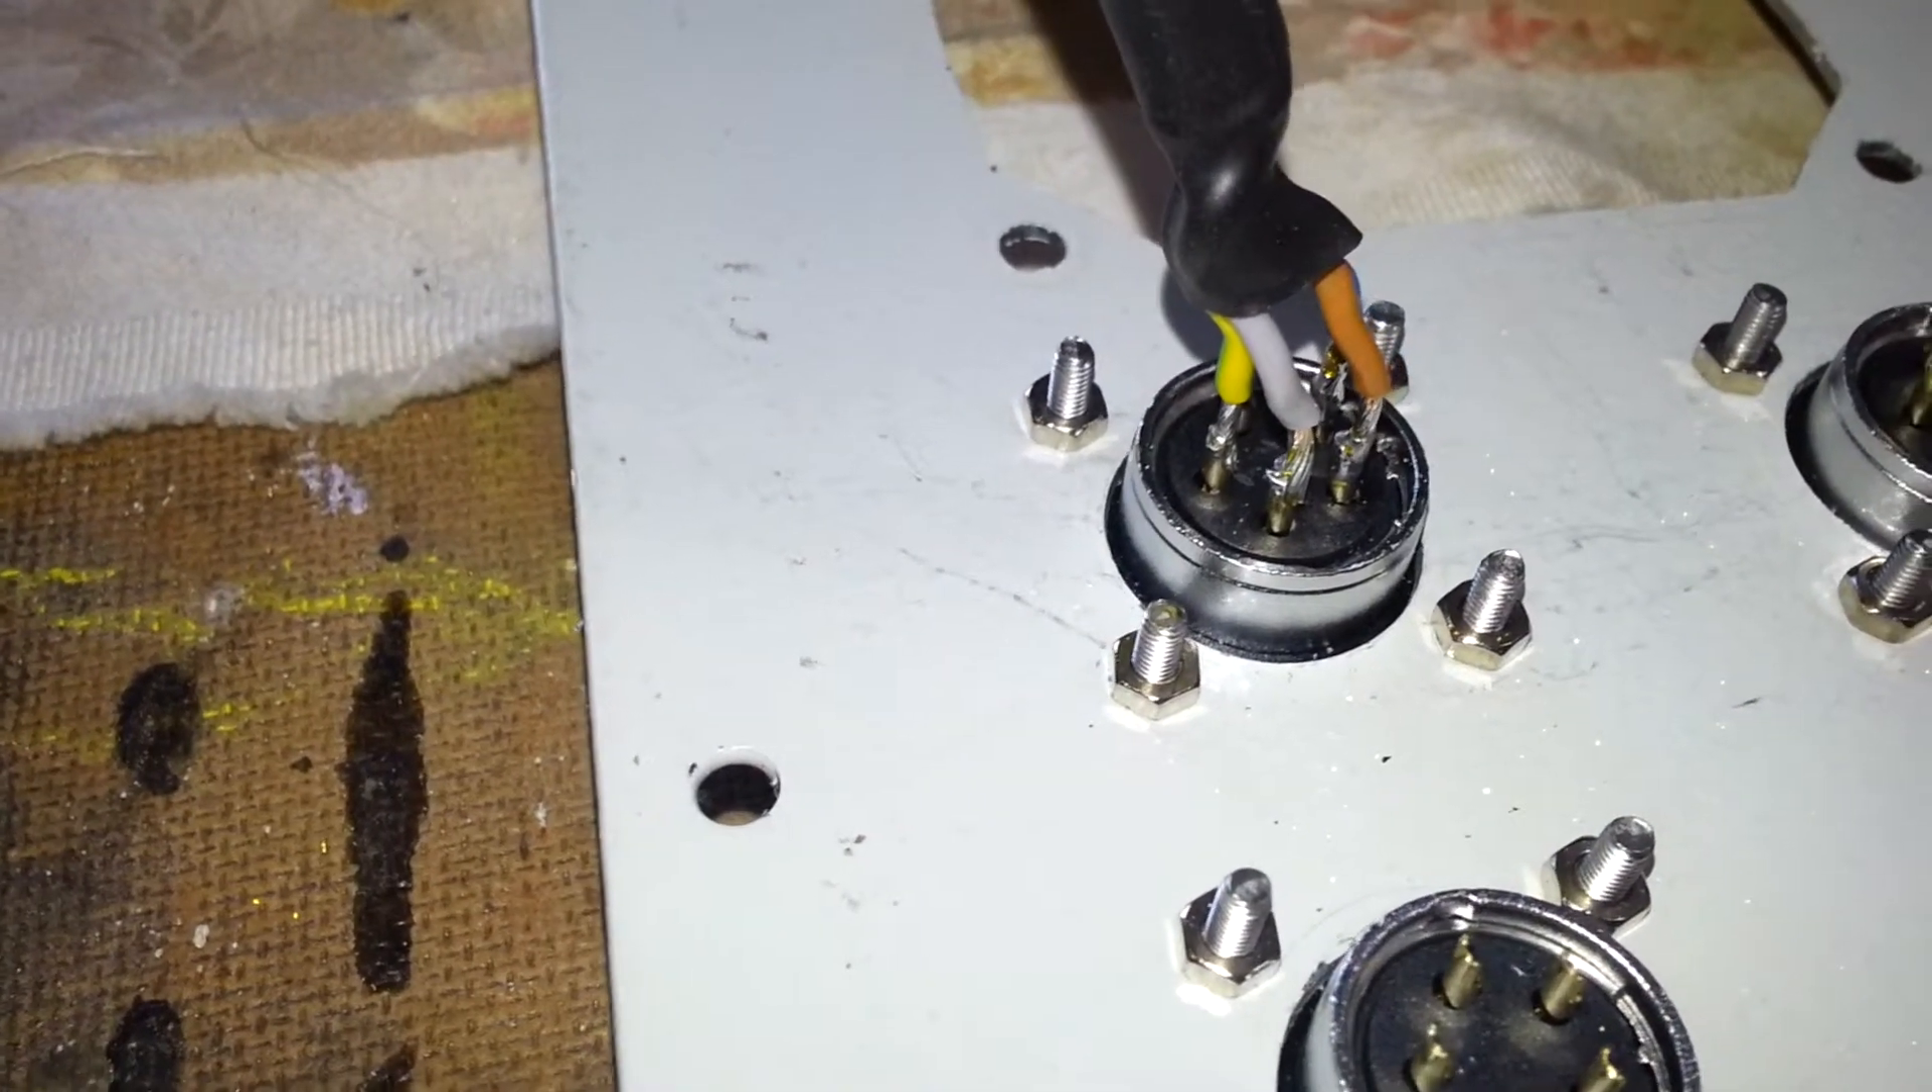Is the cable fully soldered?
Yes.